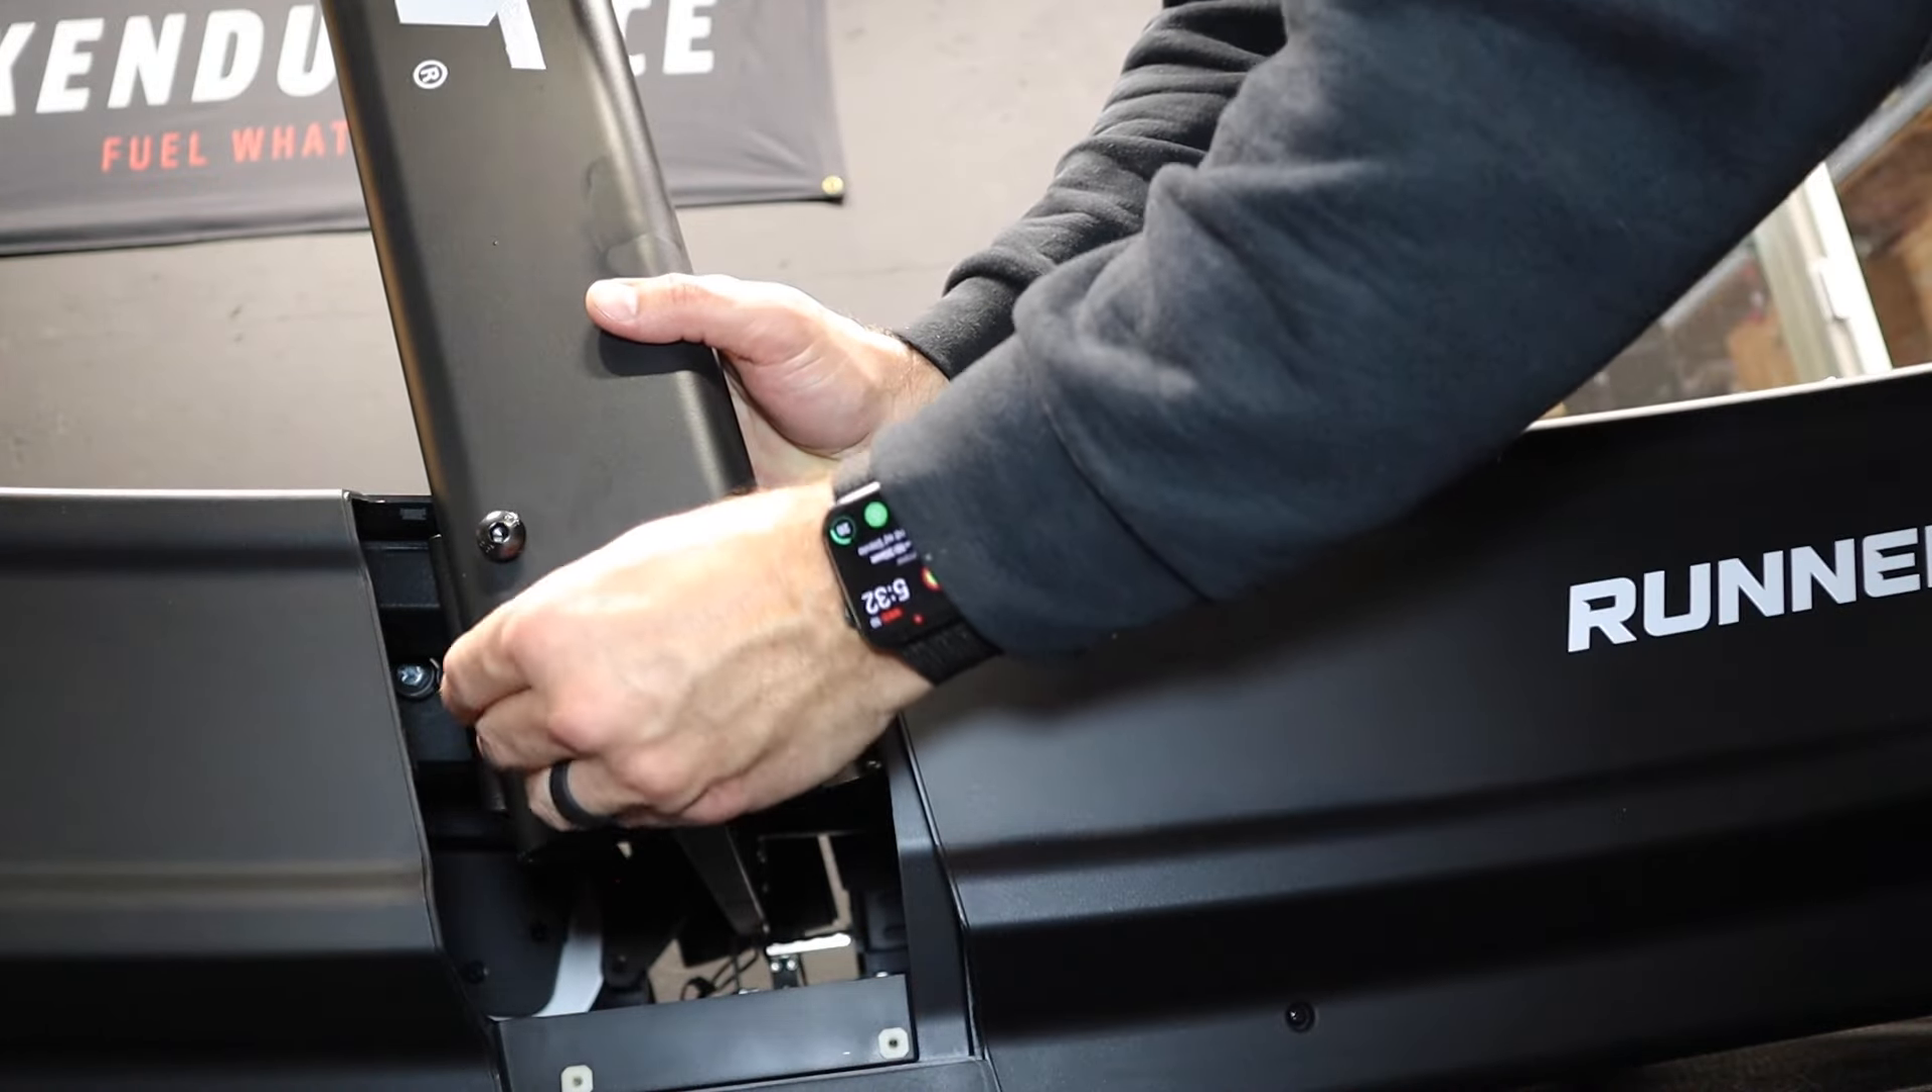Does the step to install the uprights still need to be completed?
Yes.